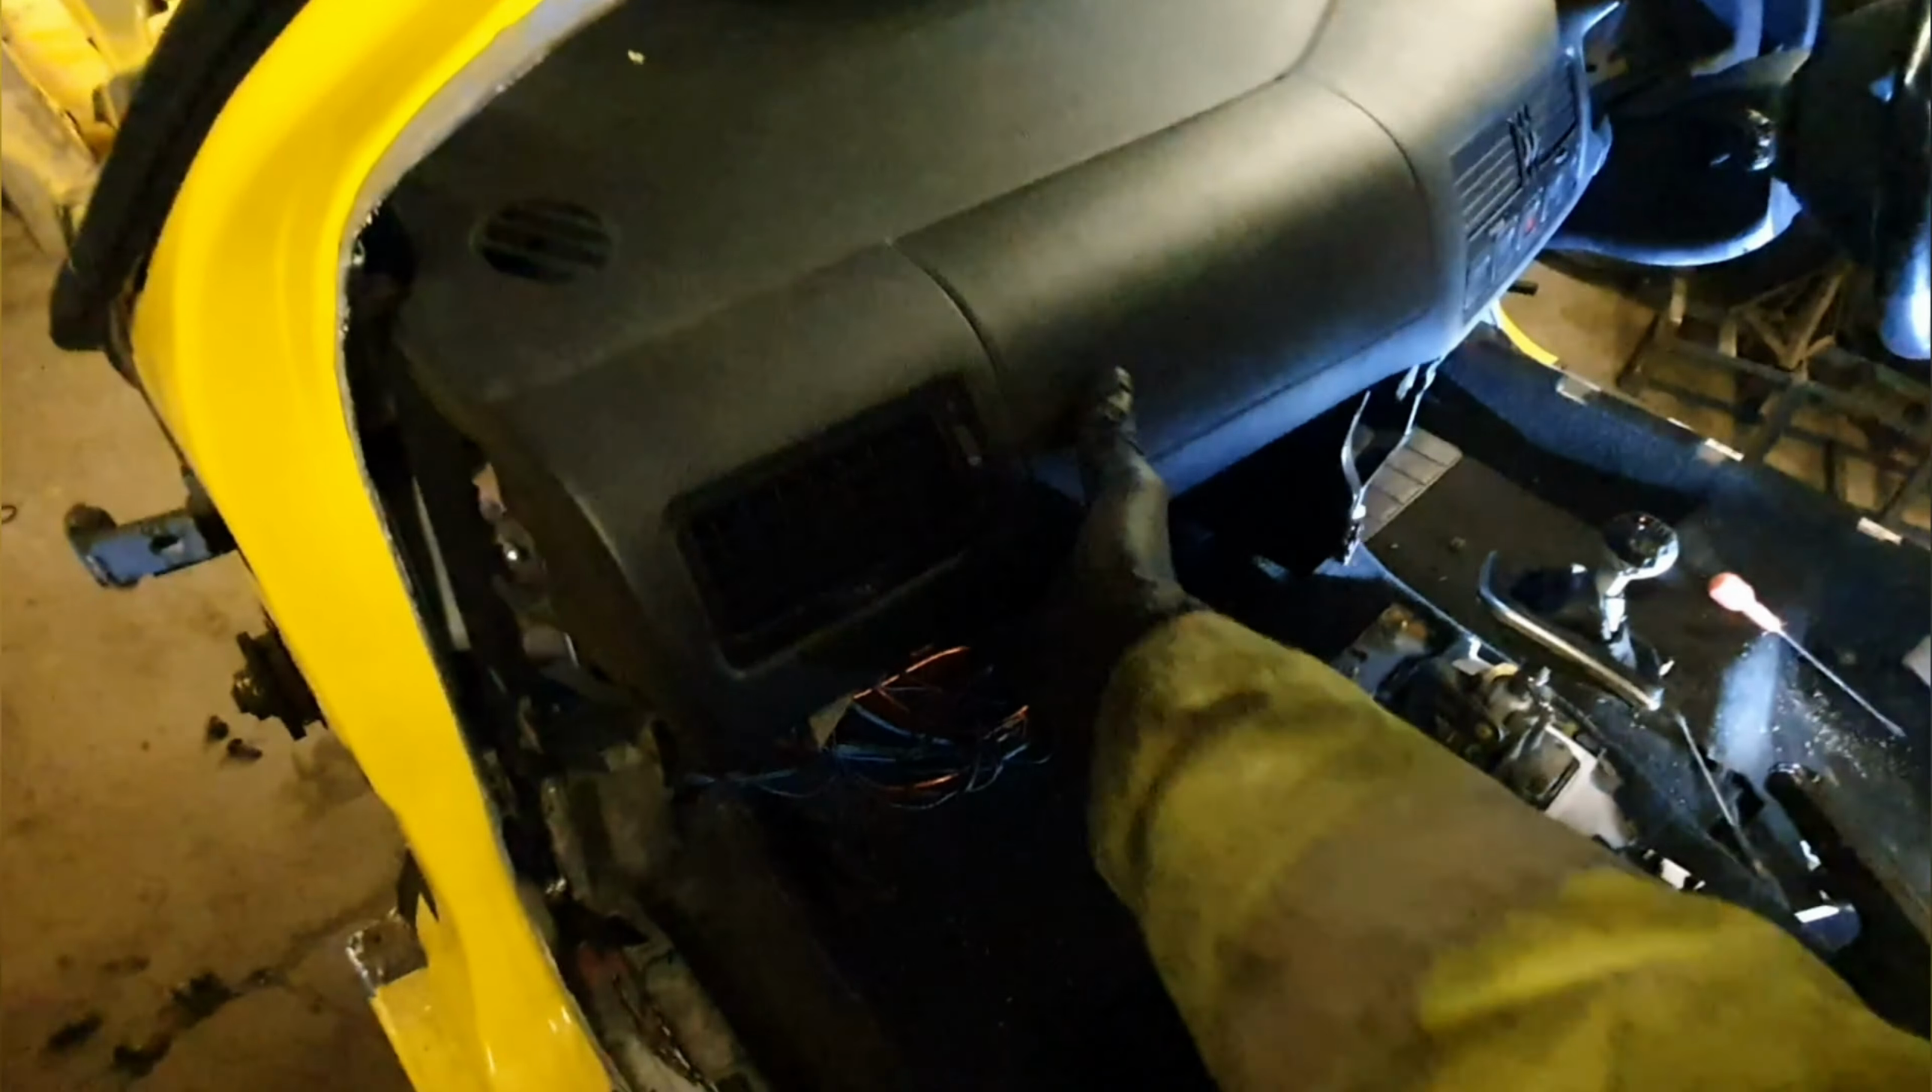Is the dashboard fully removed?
No.